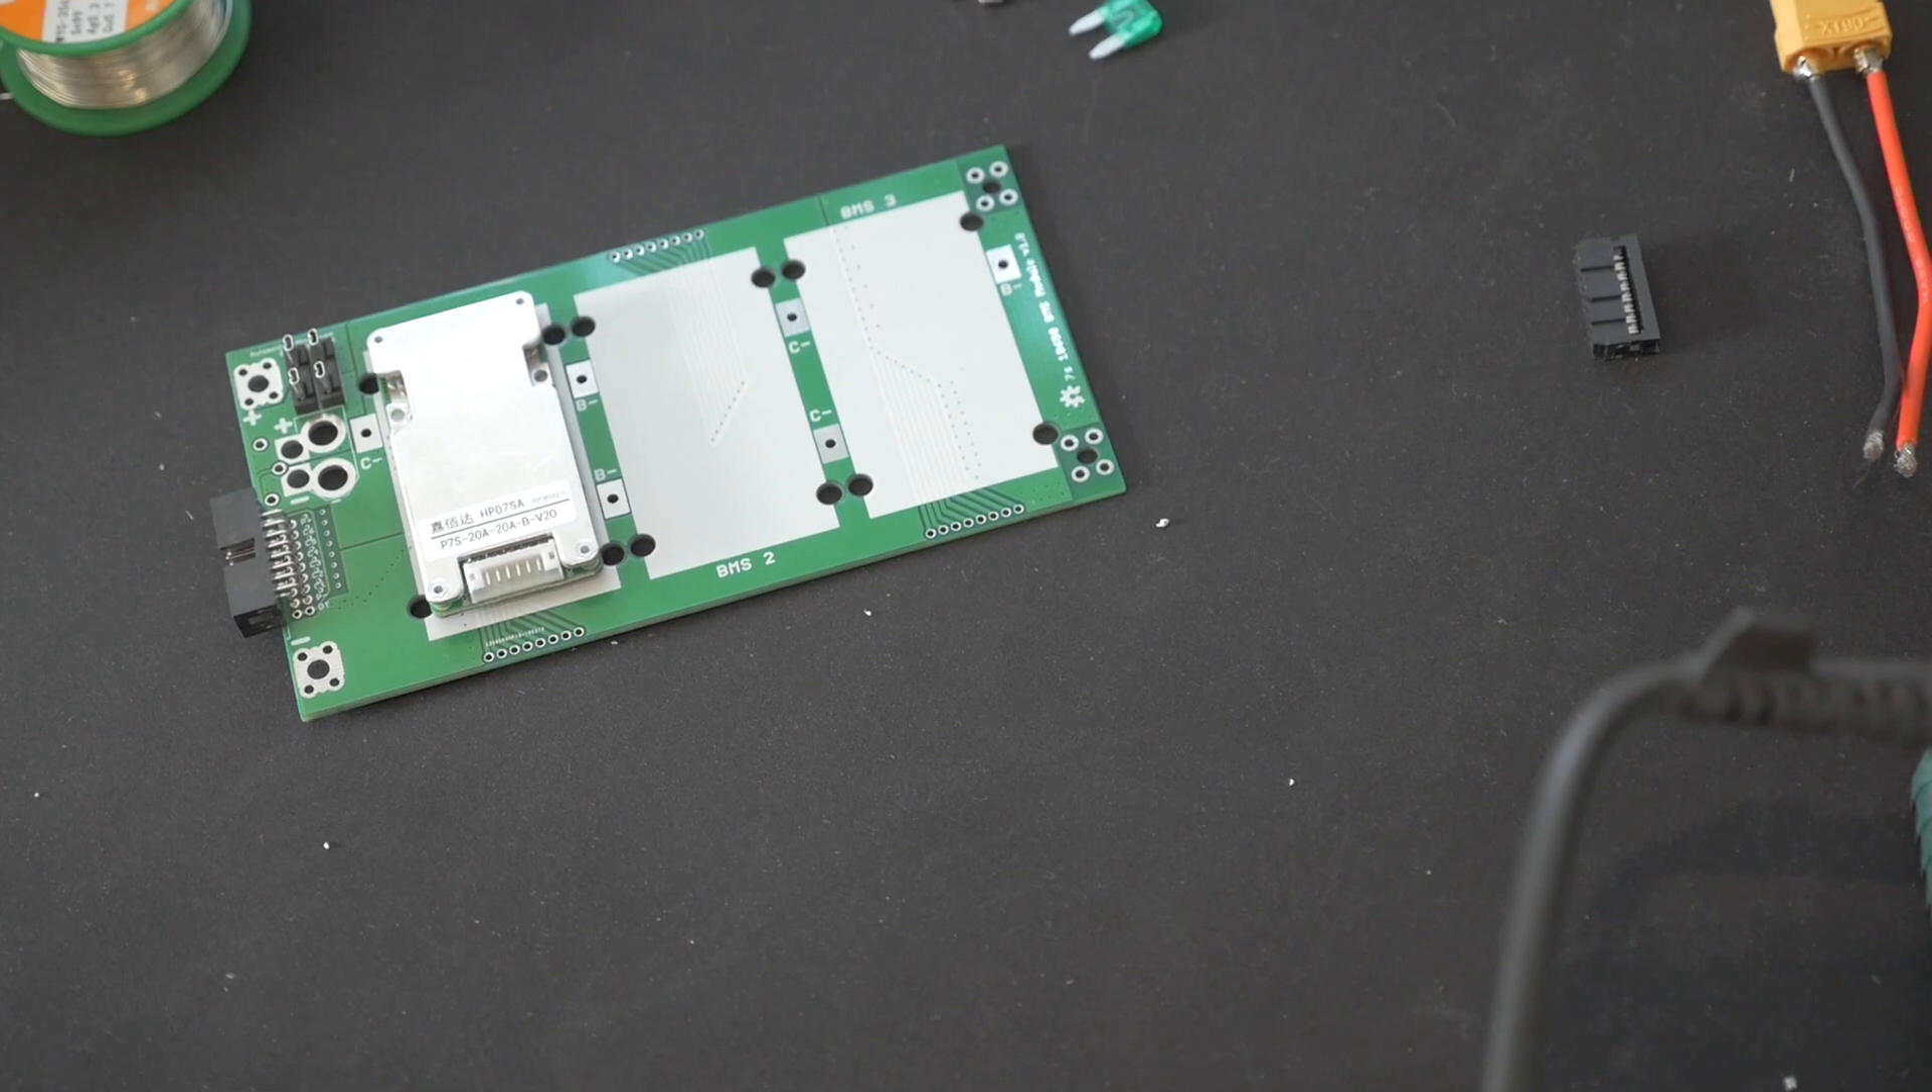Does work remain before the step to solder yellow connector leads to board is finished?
Yes.